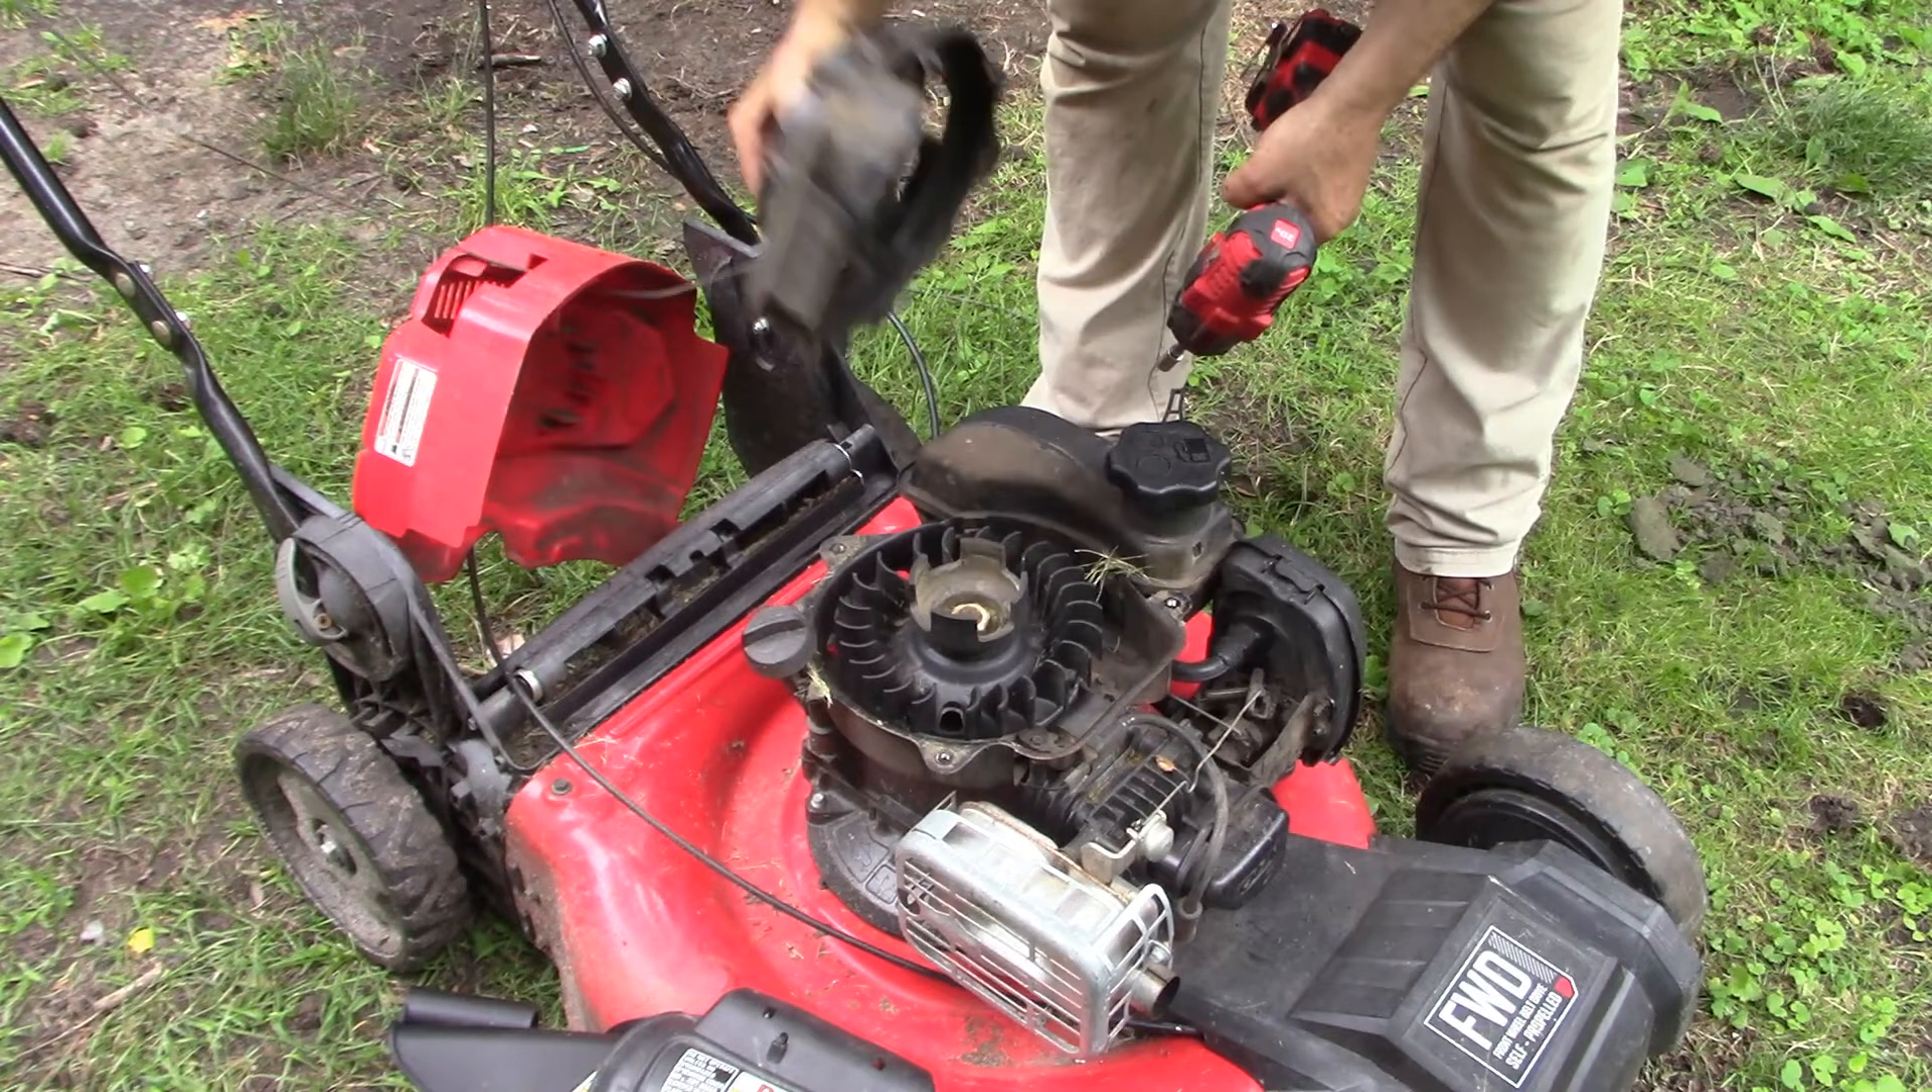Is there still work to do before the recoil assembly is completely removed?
No.